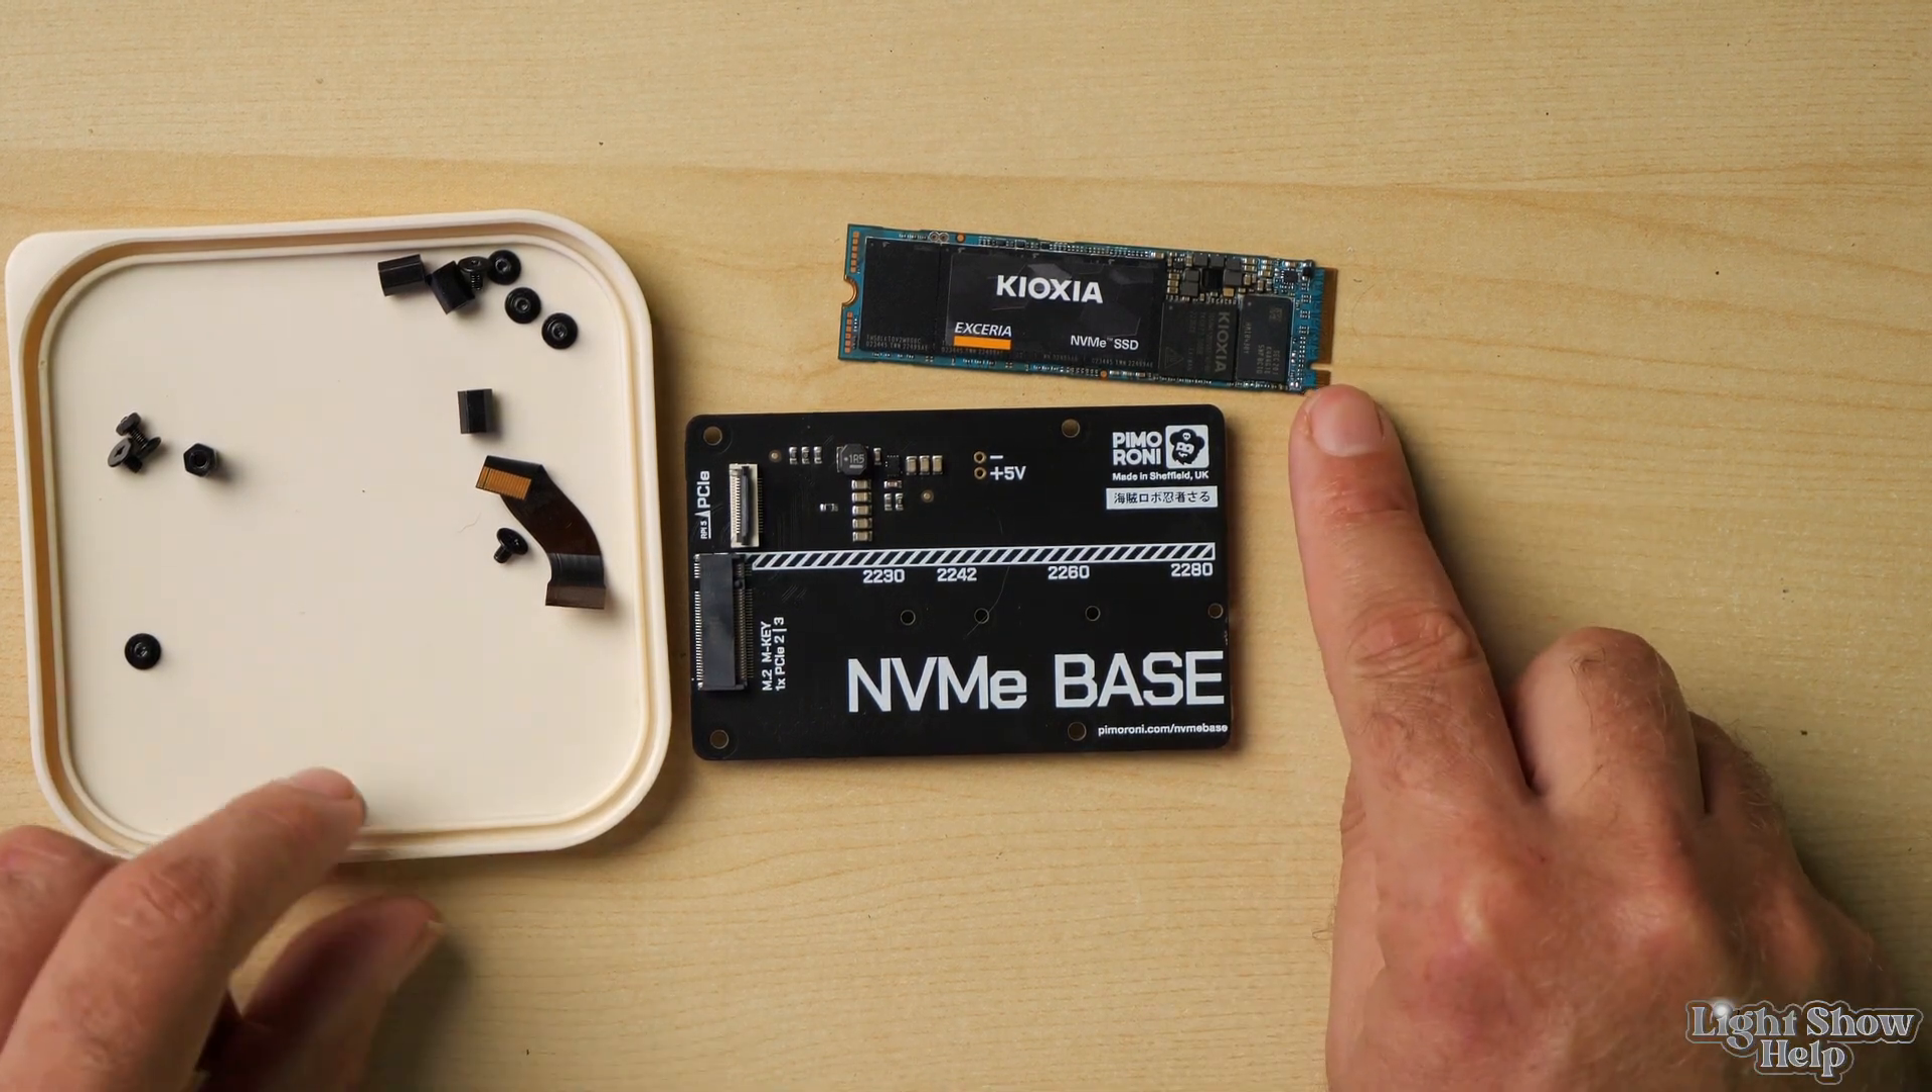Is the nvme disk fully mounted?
No.